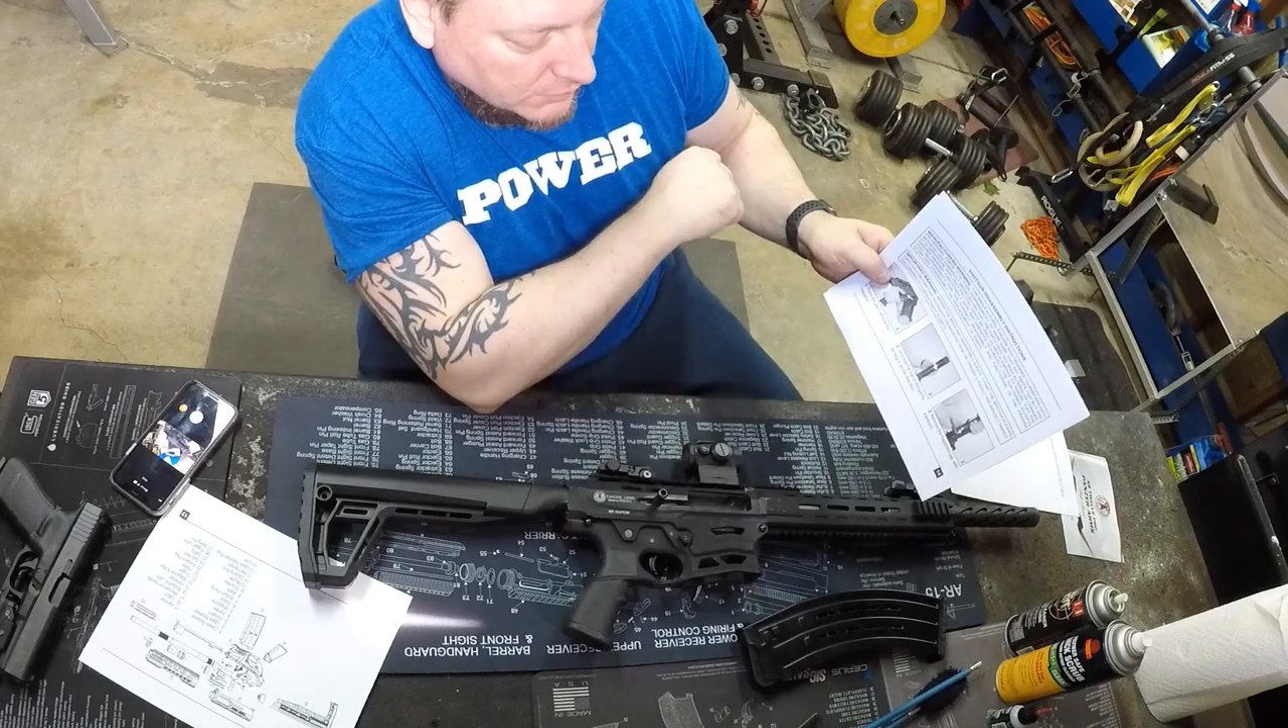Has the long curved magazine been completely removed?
Yes.